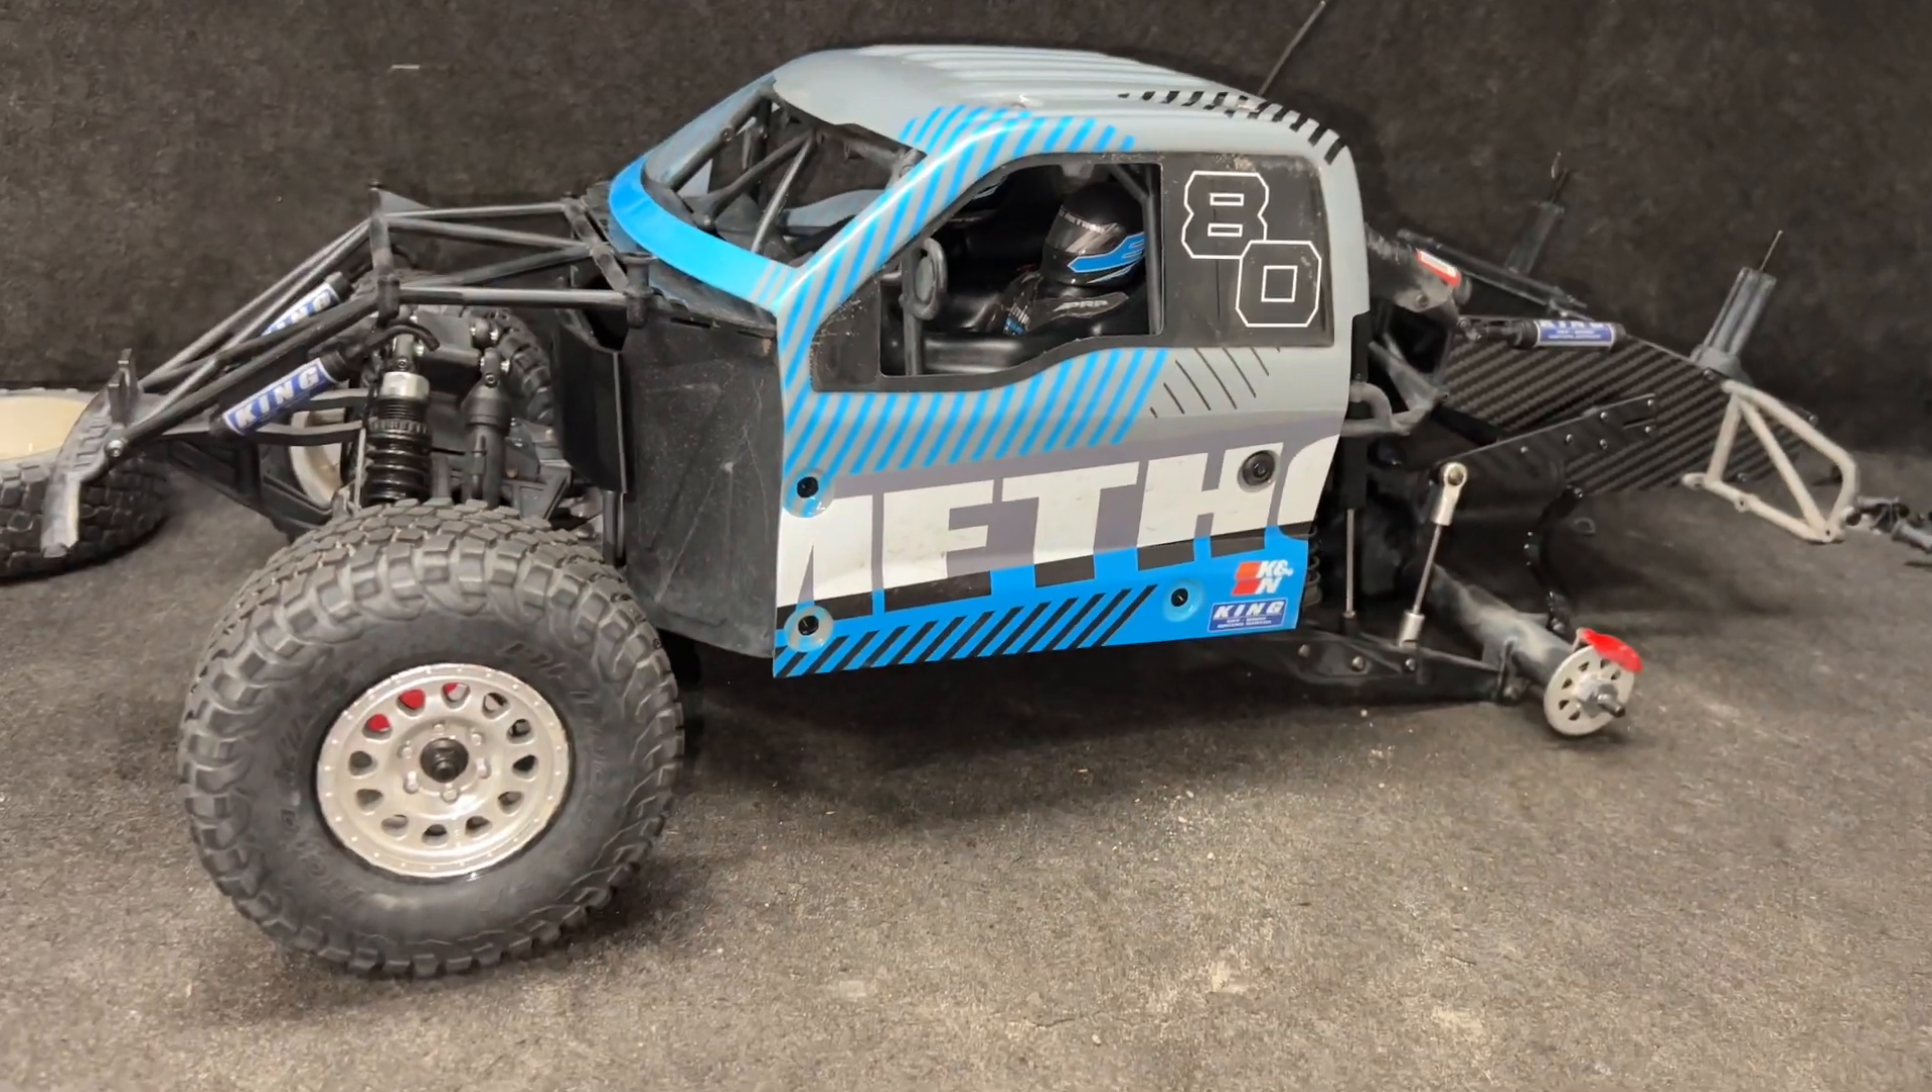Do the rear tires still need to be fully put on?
Yes.